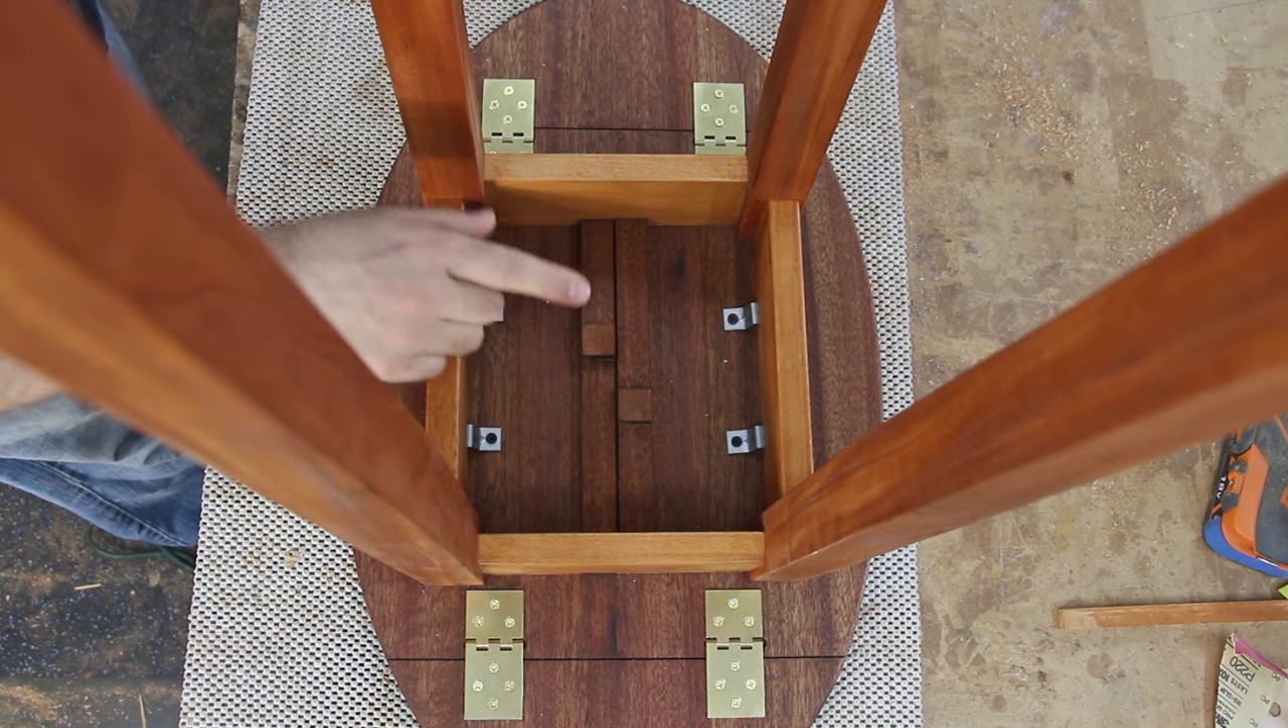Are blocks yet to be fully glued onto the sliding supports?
No.